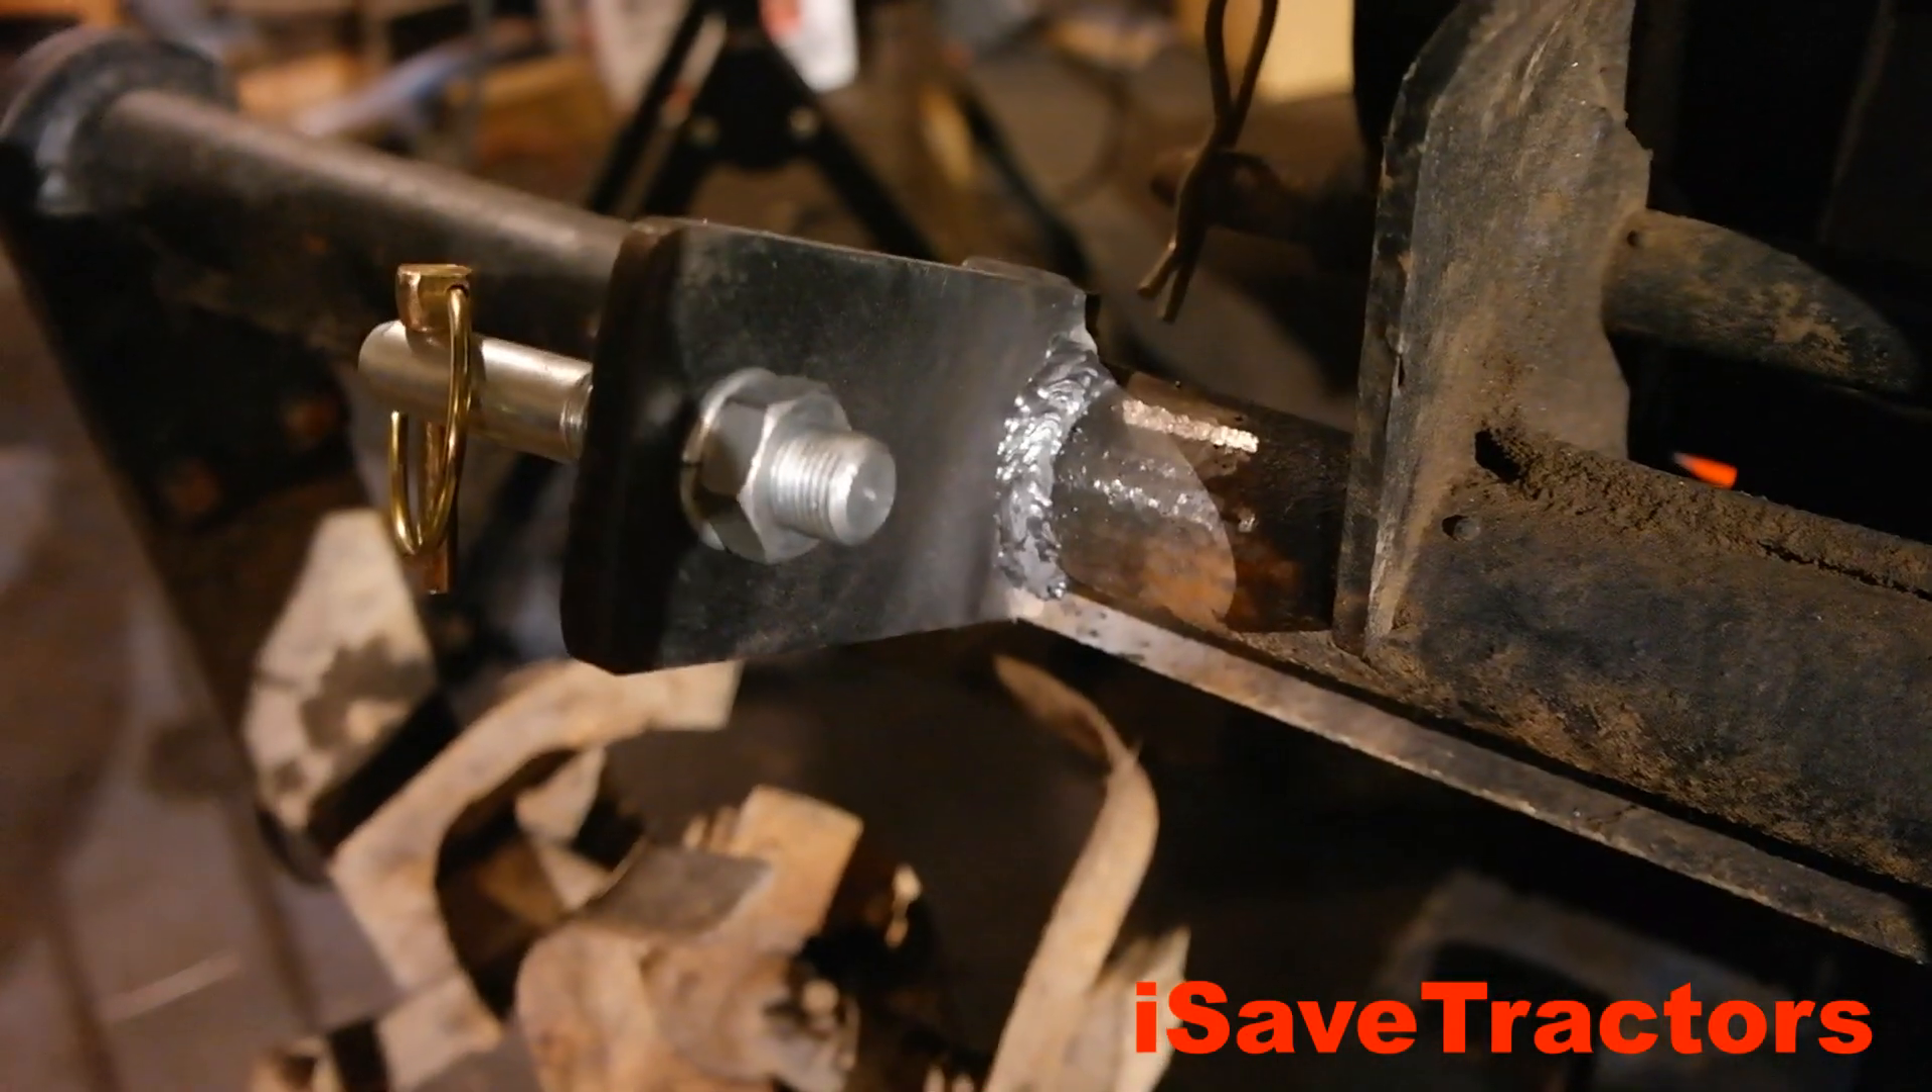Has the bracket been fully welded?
Yes.